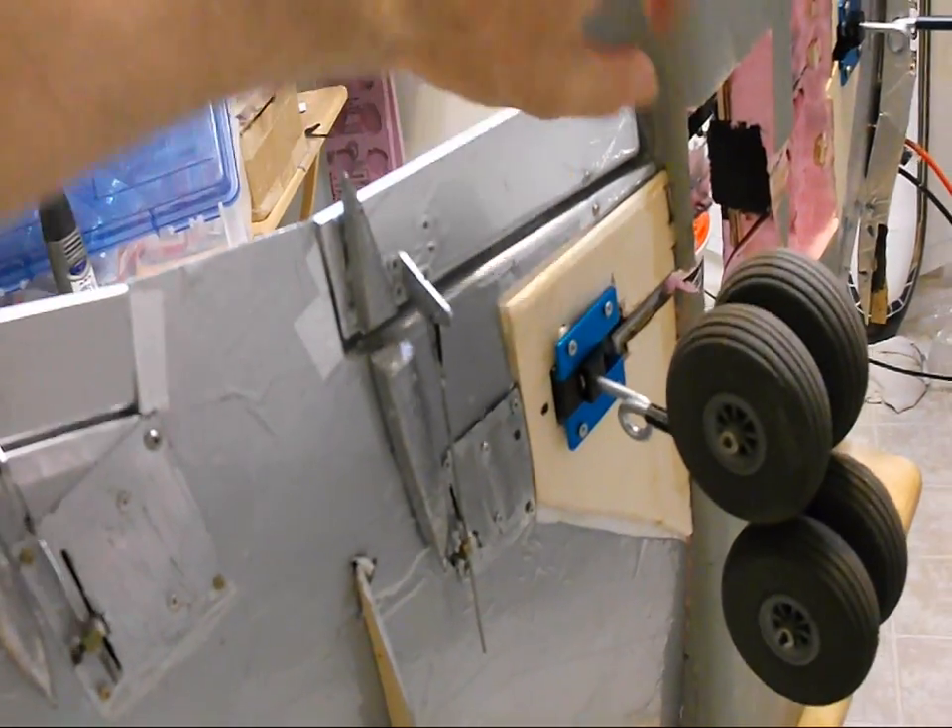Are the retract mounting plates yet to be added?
No.